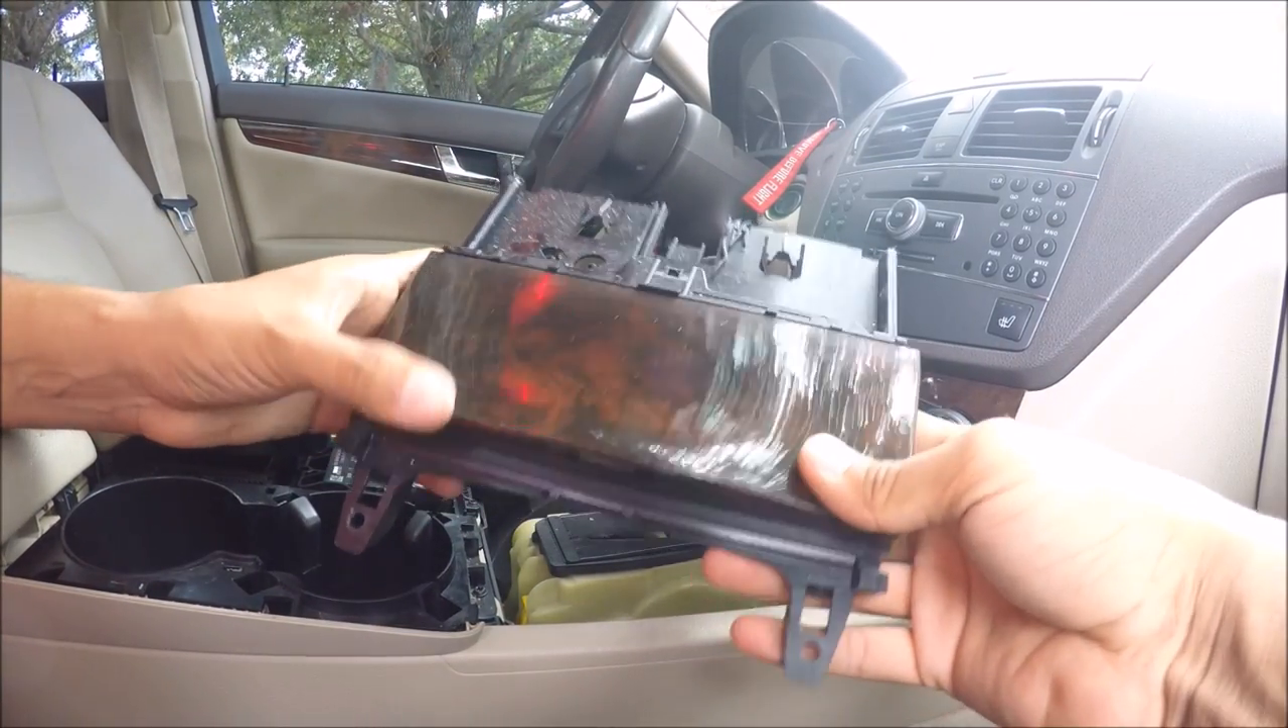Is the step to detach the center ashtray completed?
Yes.